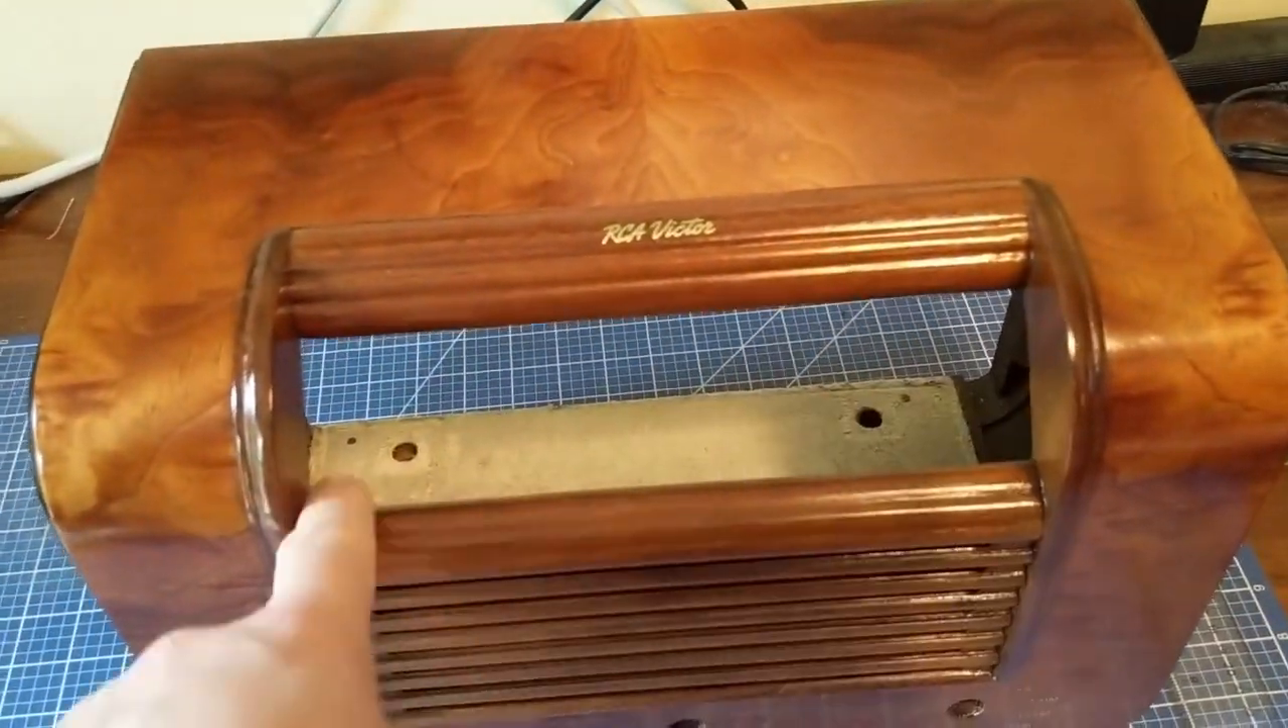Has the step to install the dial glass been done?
No.